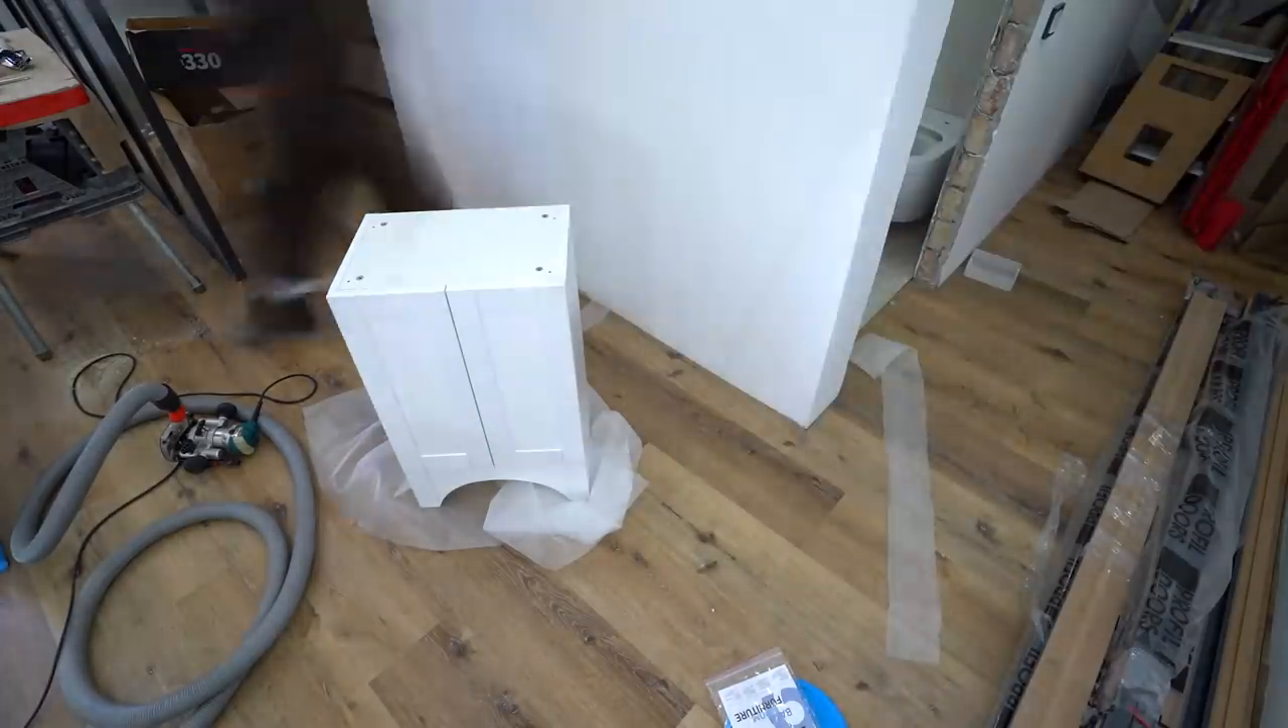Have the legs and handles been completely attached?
No.